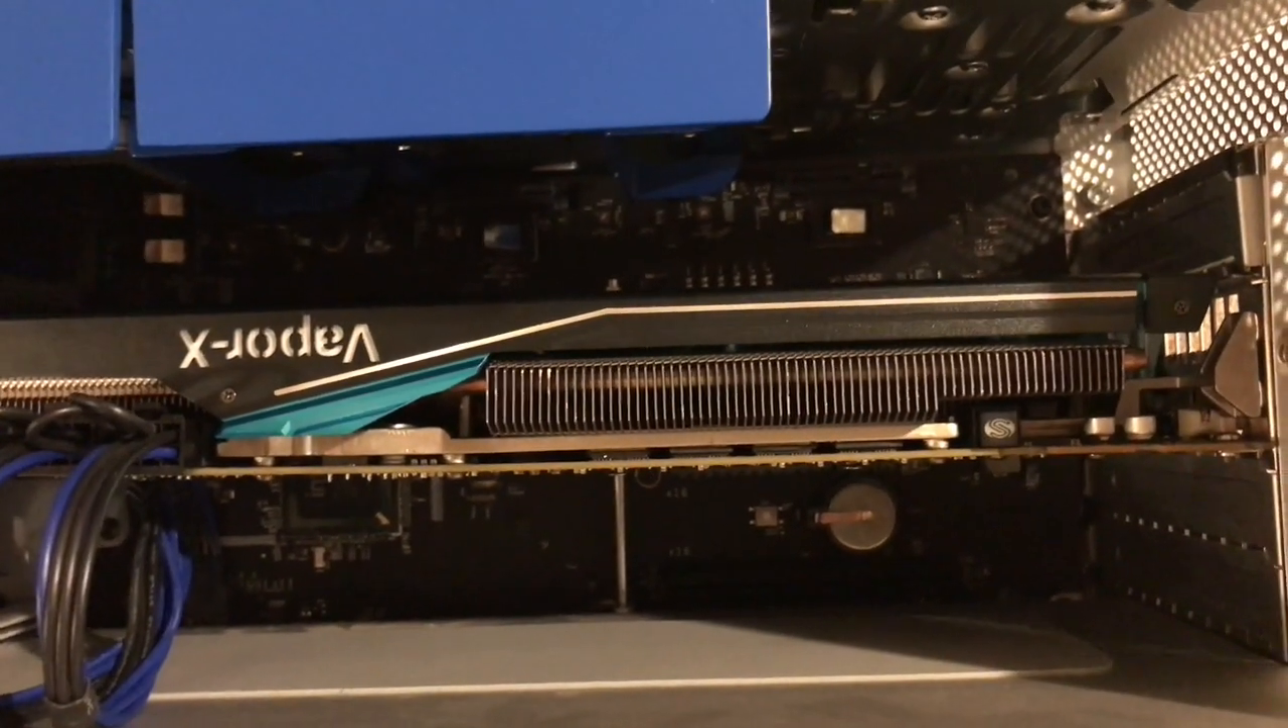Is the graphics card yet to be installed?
No.